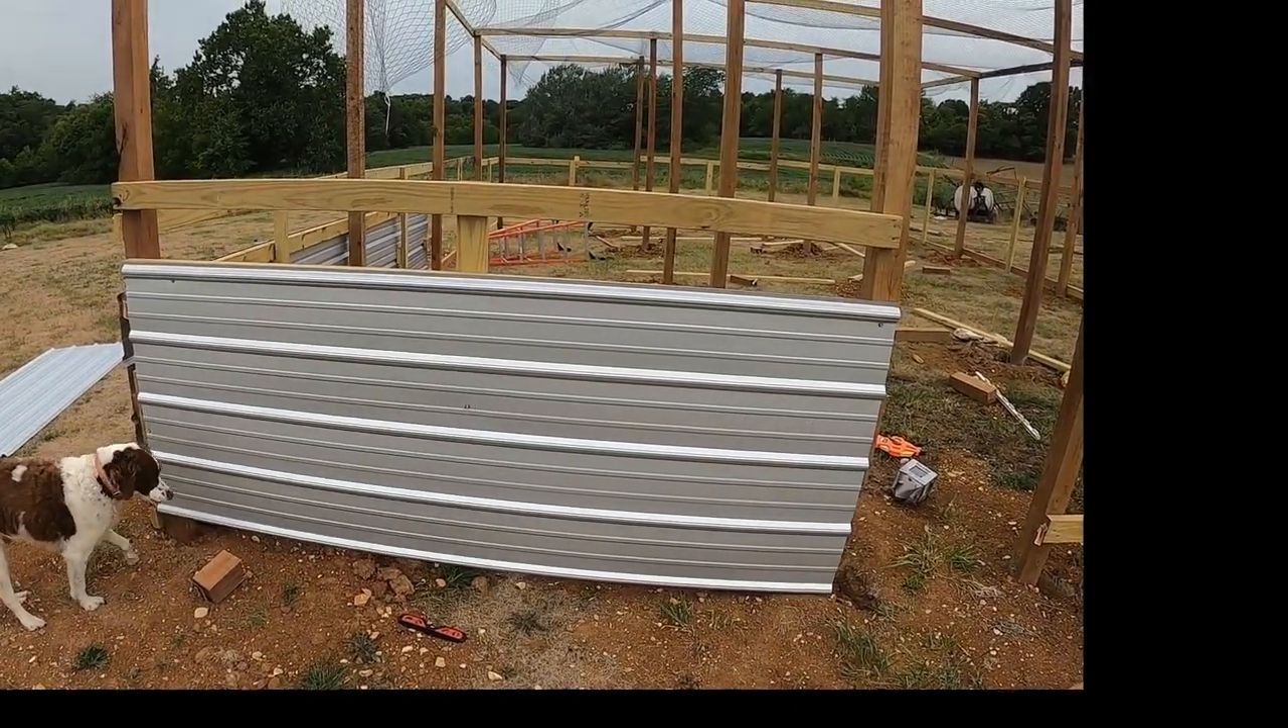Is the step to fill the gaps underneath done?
No.